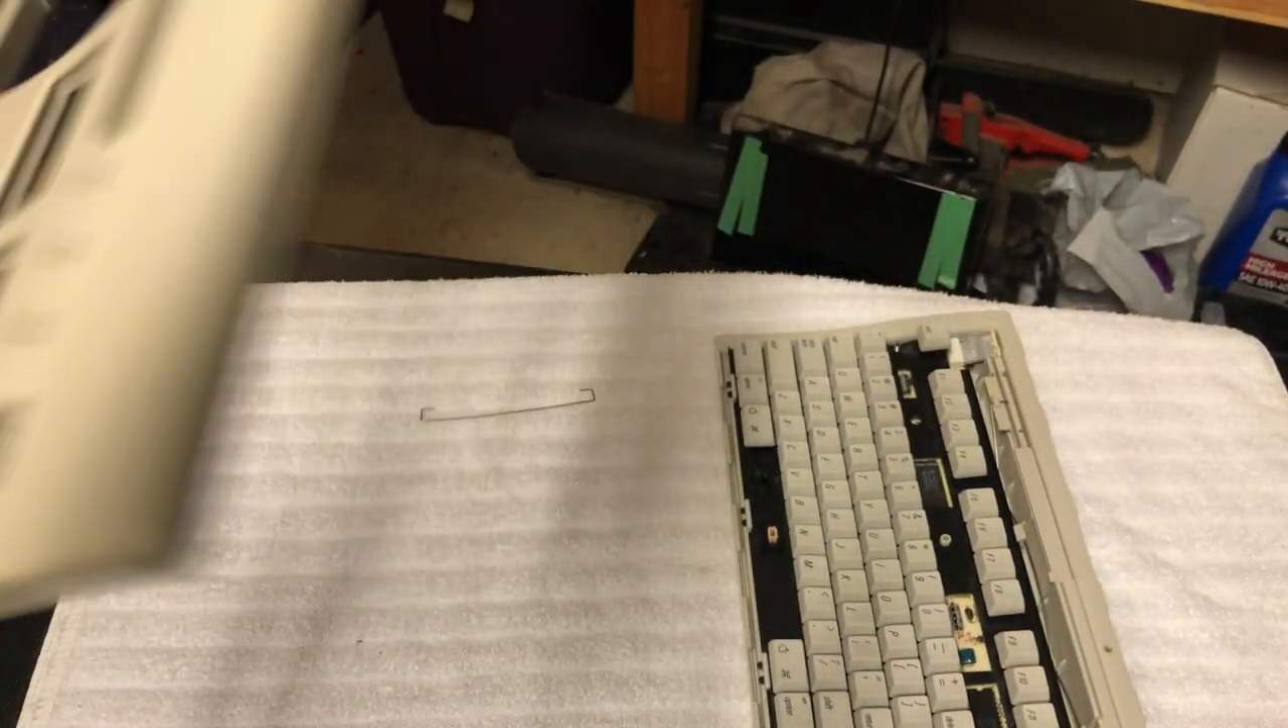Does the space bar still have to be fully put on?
Yes.